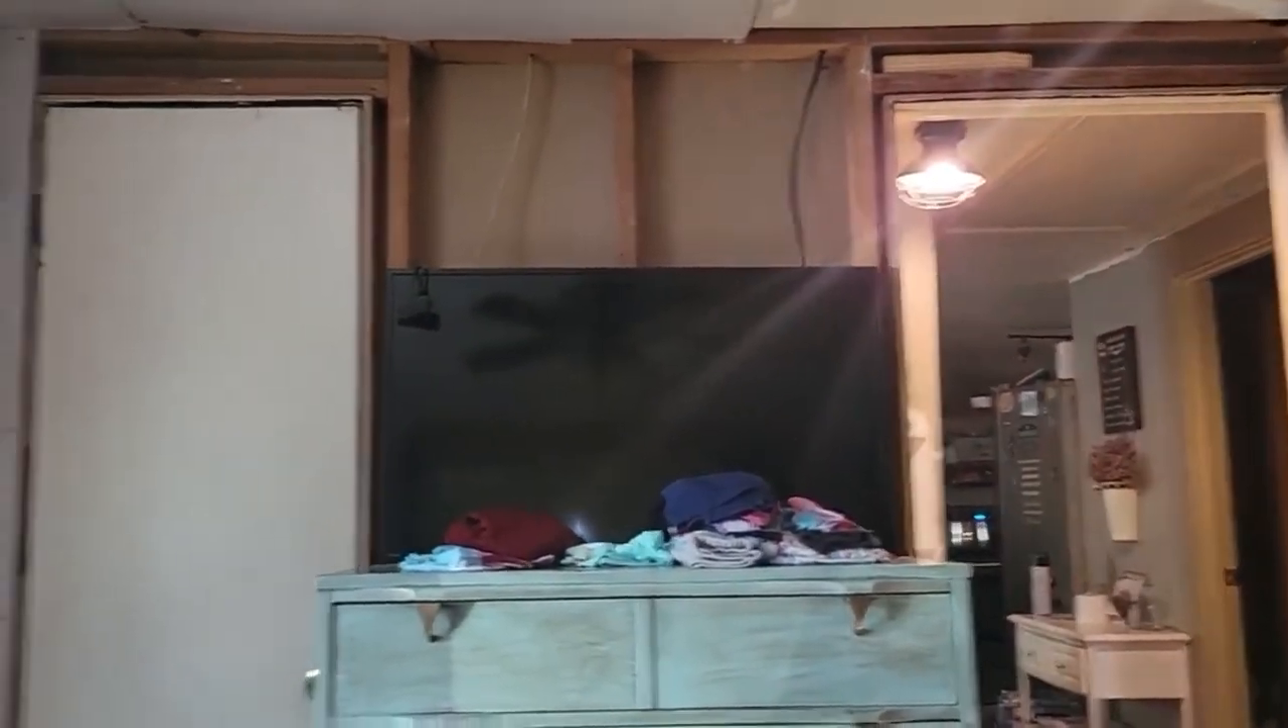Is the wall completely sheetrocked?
No.